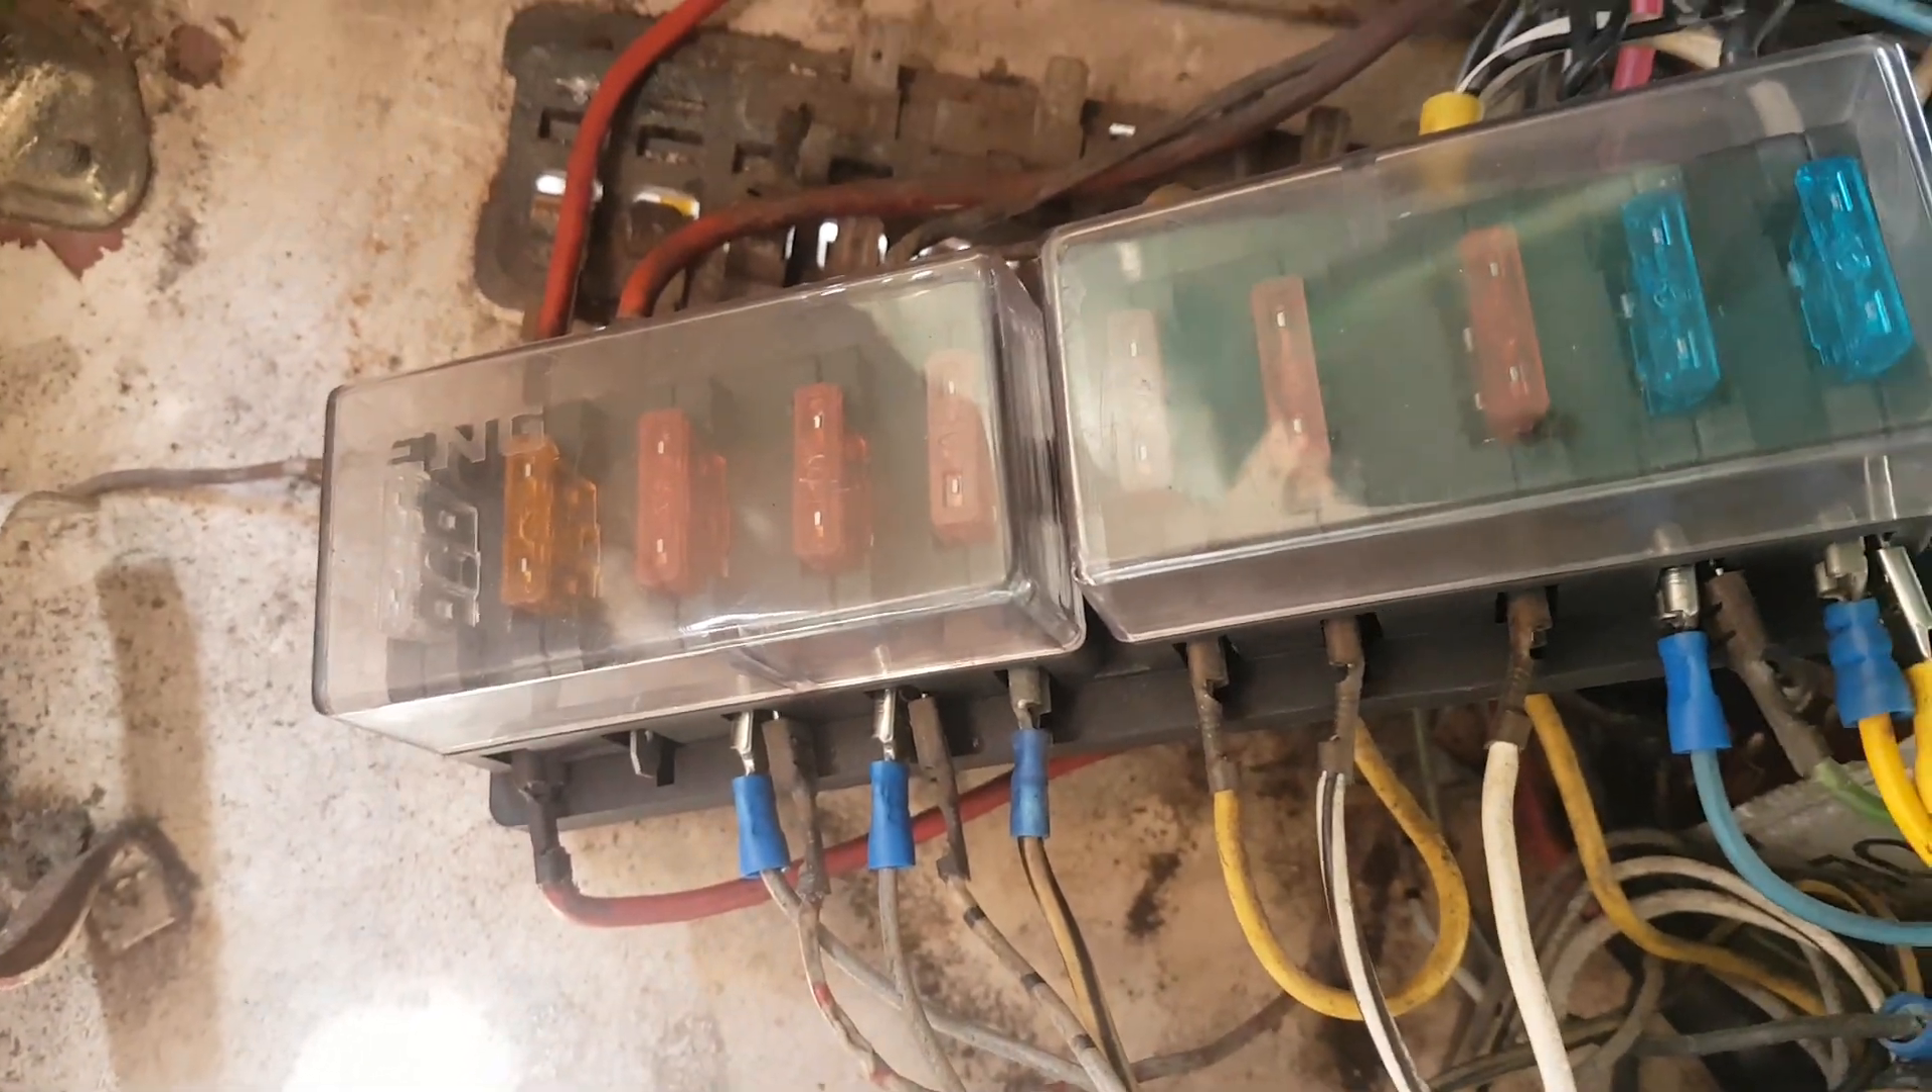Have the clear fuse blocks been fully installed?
Yes.